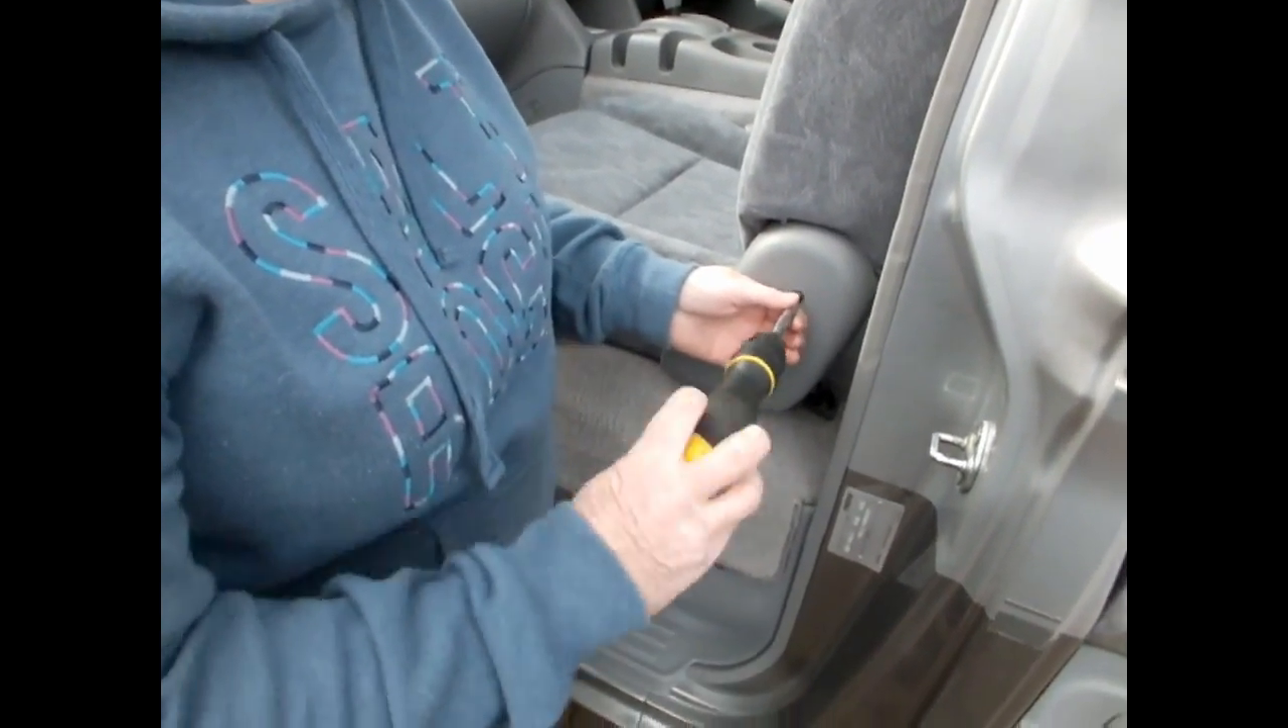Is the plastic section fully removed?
No.